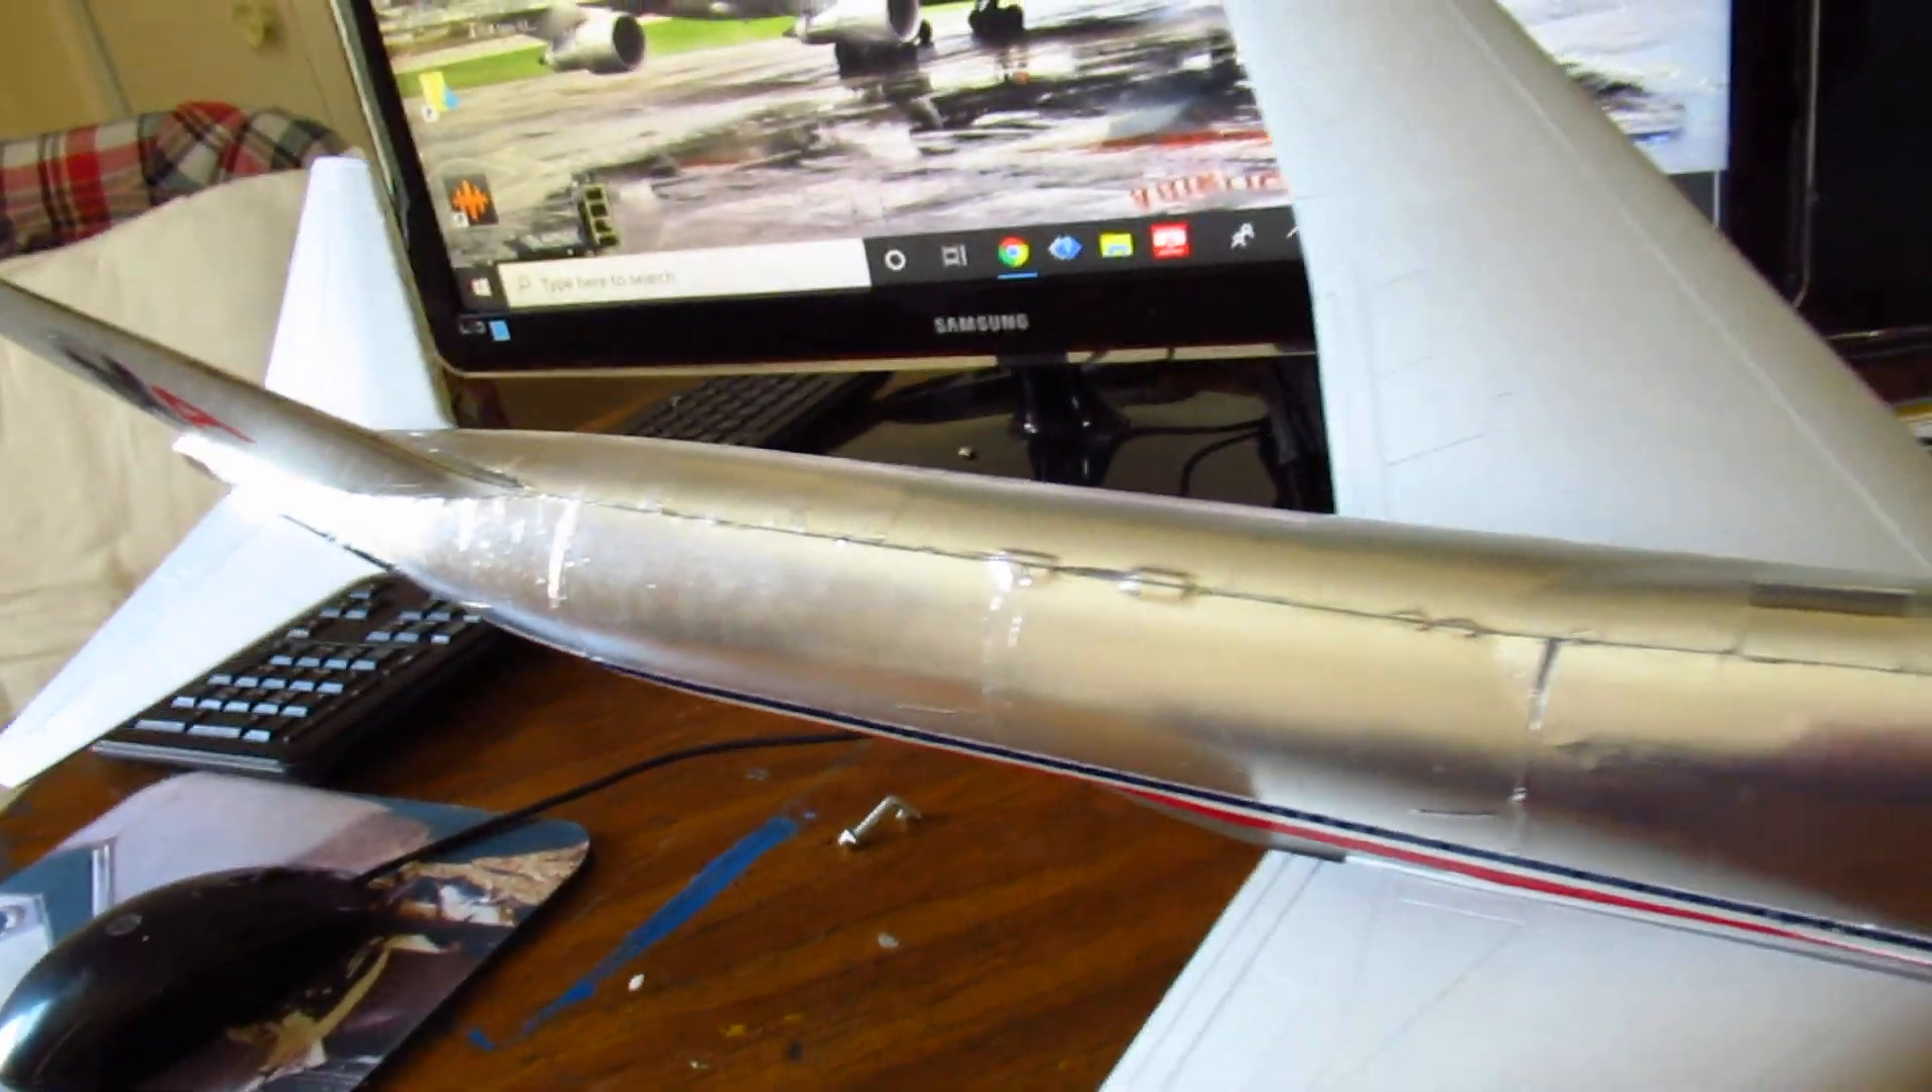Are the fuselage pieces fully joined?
Yes.